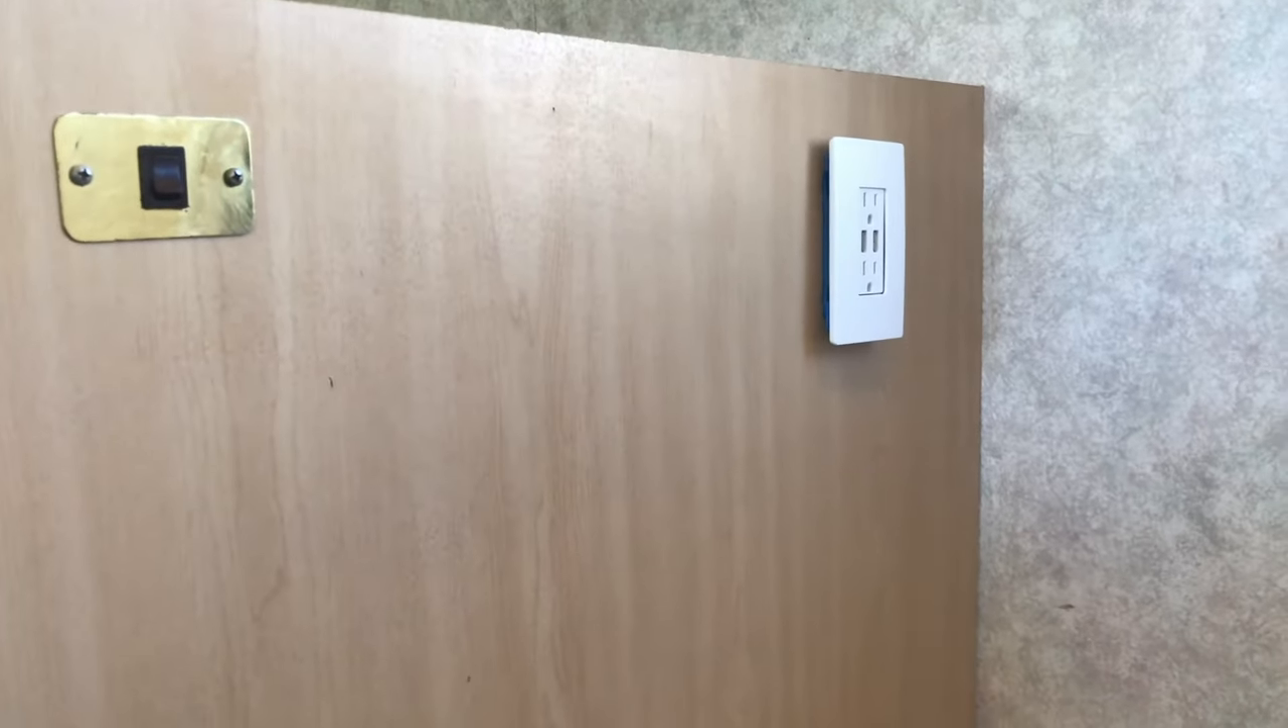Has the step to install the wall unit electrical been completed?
Yes.